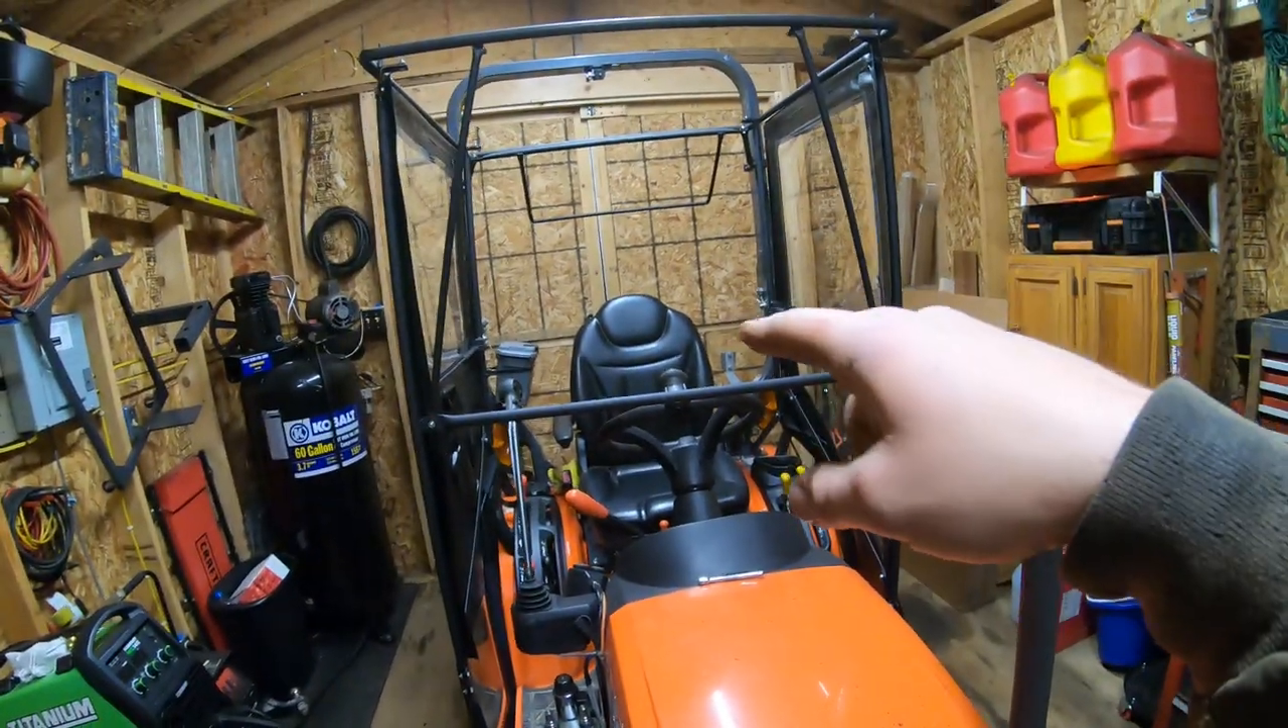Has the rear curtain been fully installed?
No.